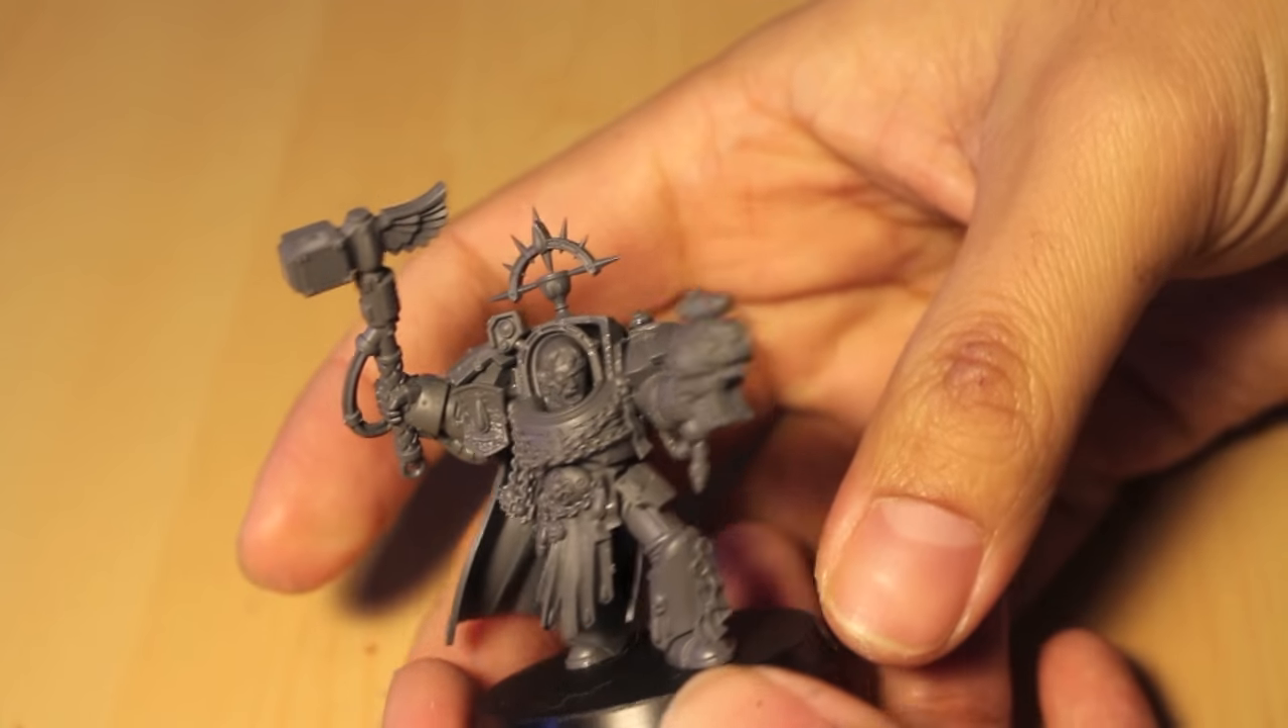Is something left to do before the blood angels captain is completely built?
No.